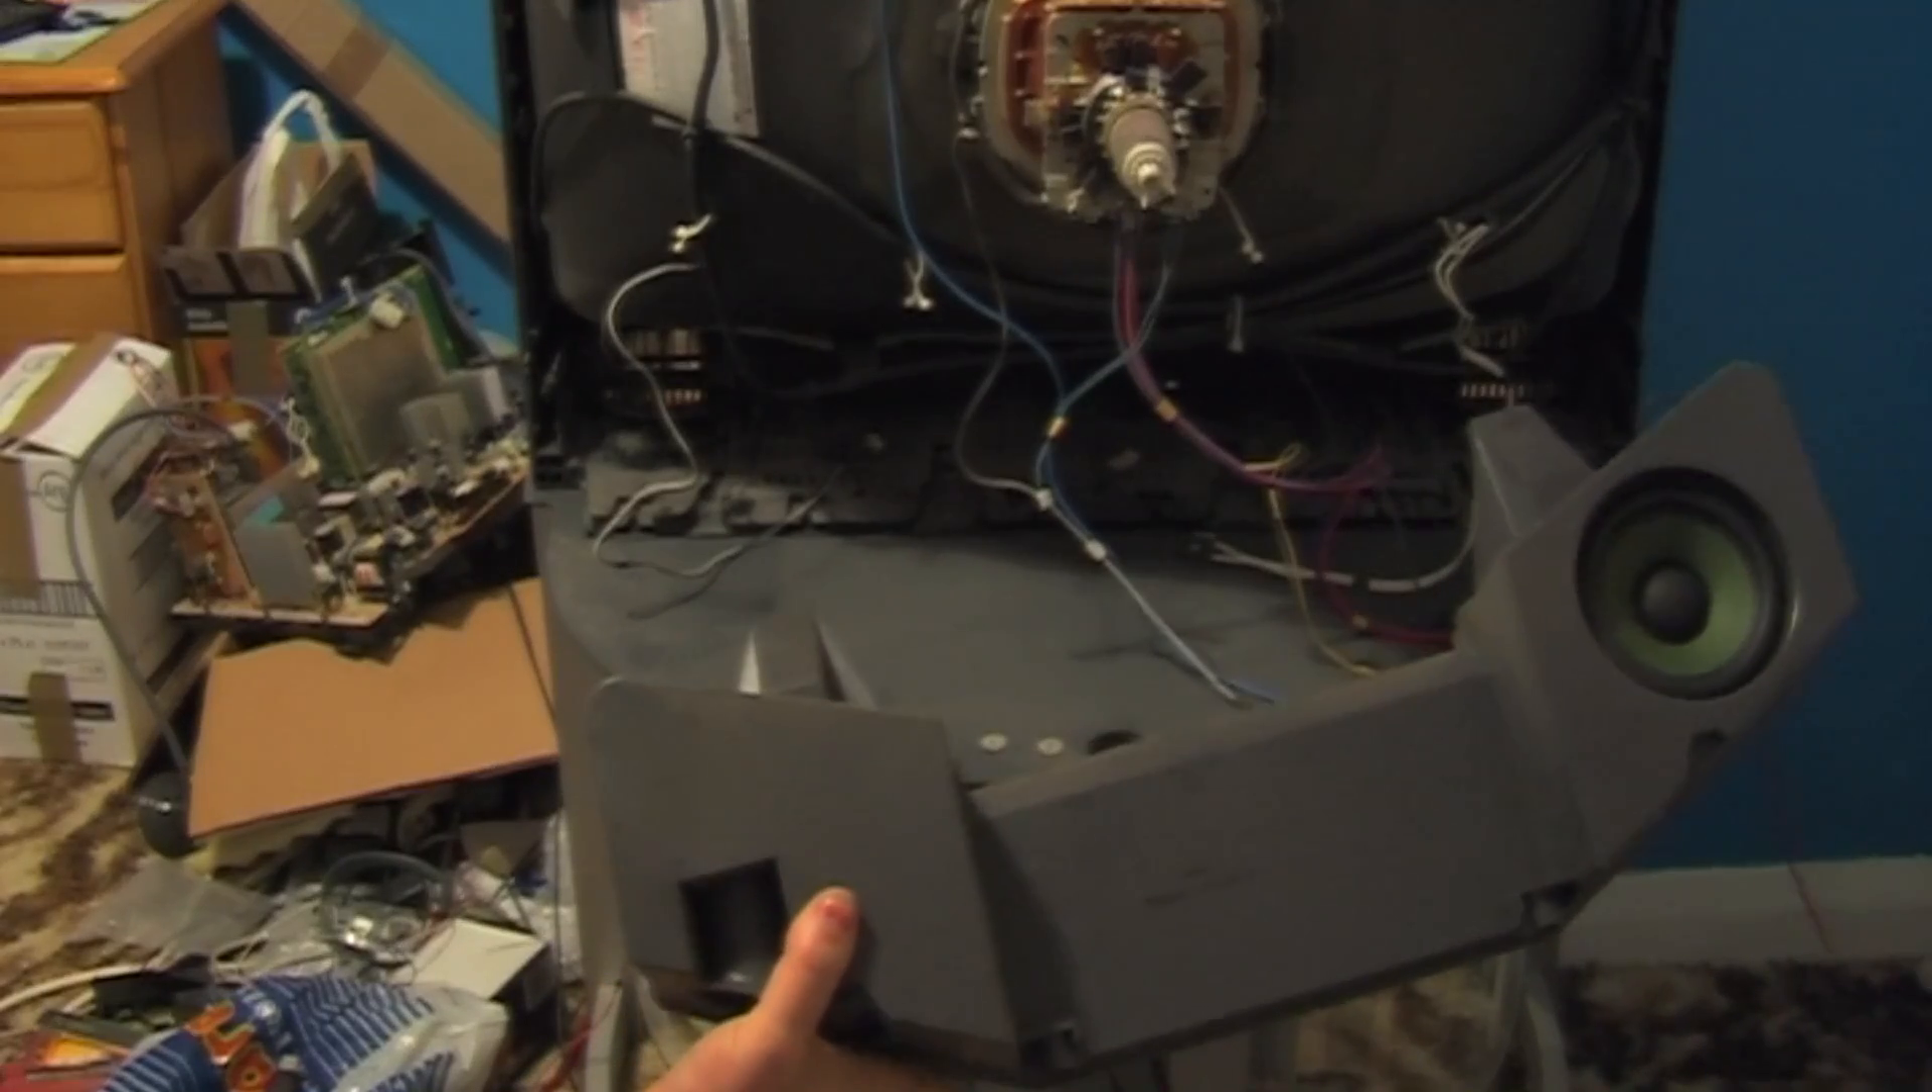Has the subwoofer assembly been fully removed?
Yes.